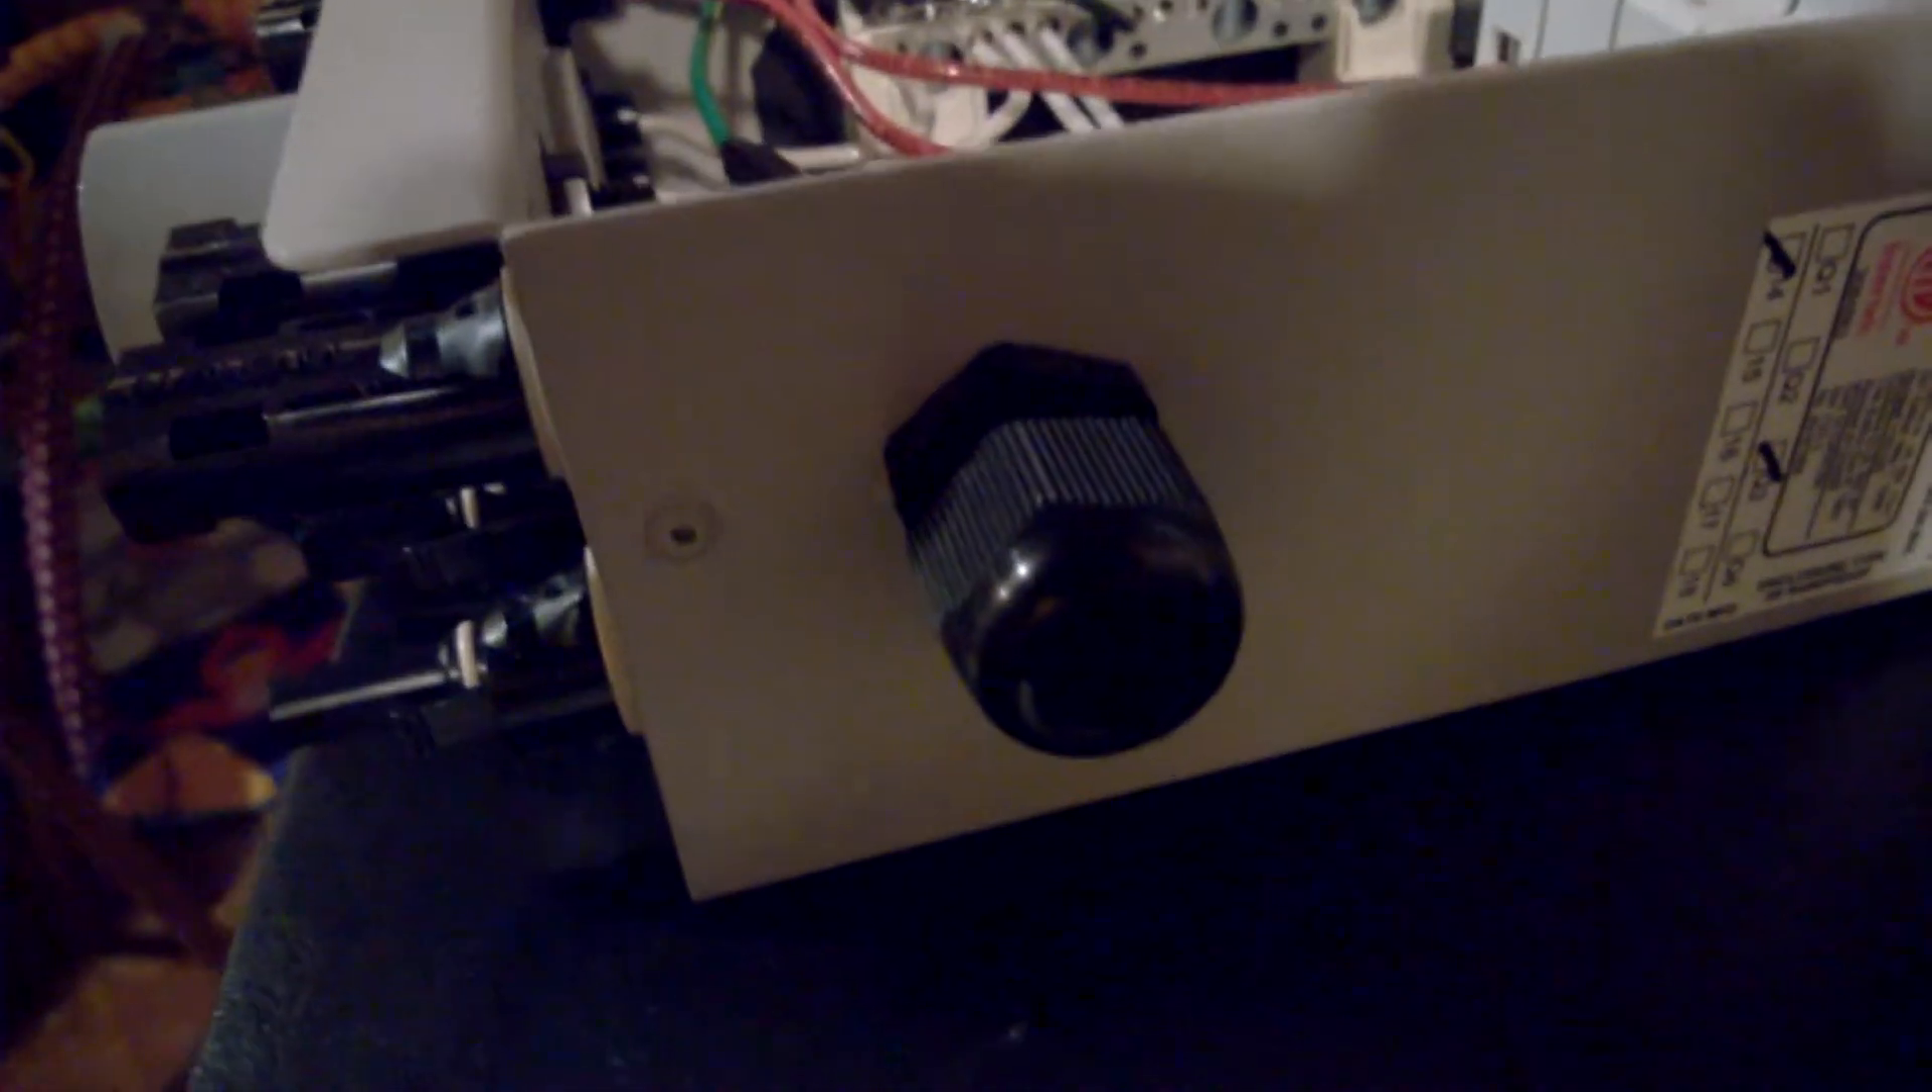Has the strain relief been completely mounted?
Yes.